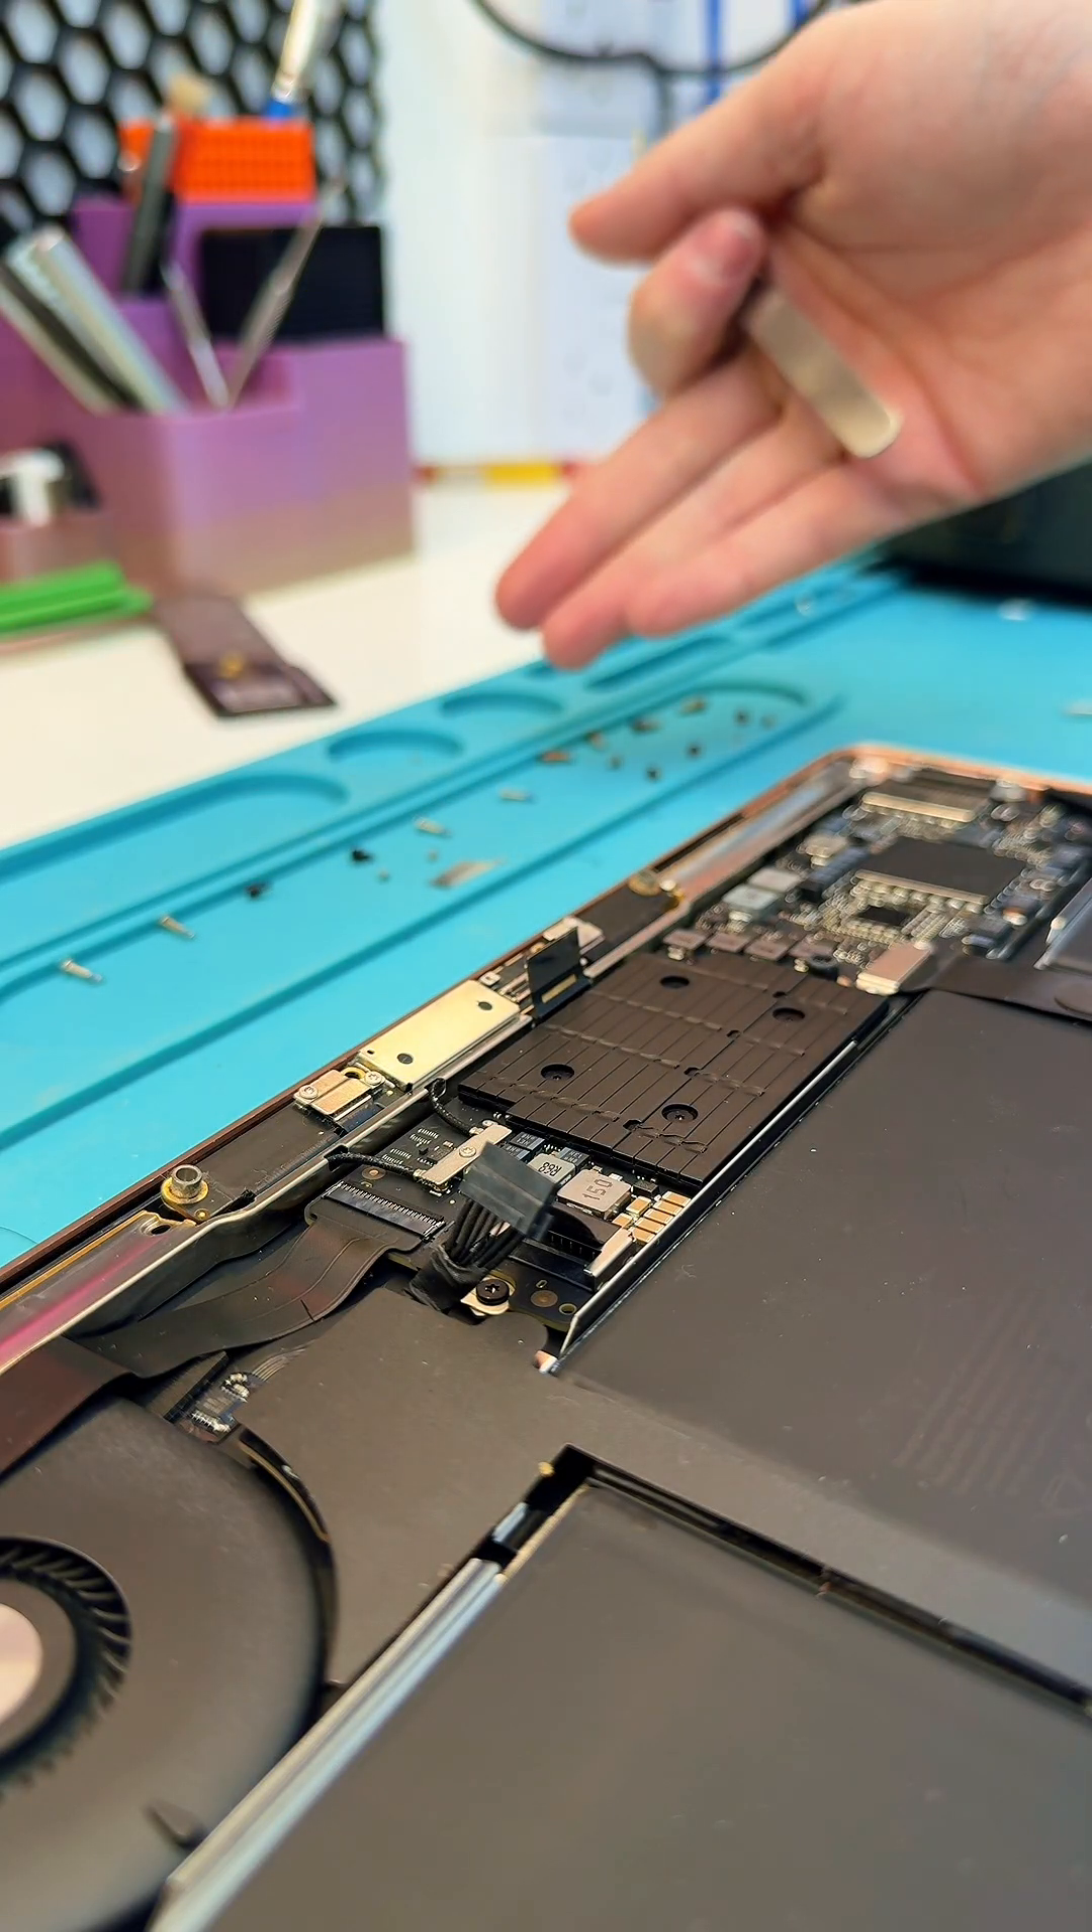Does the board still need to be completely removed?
Yes.